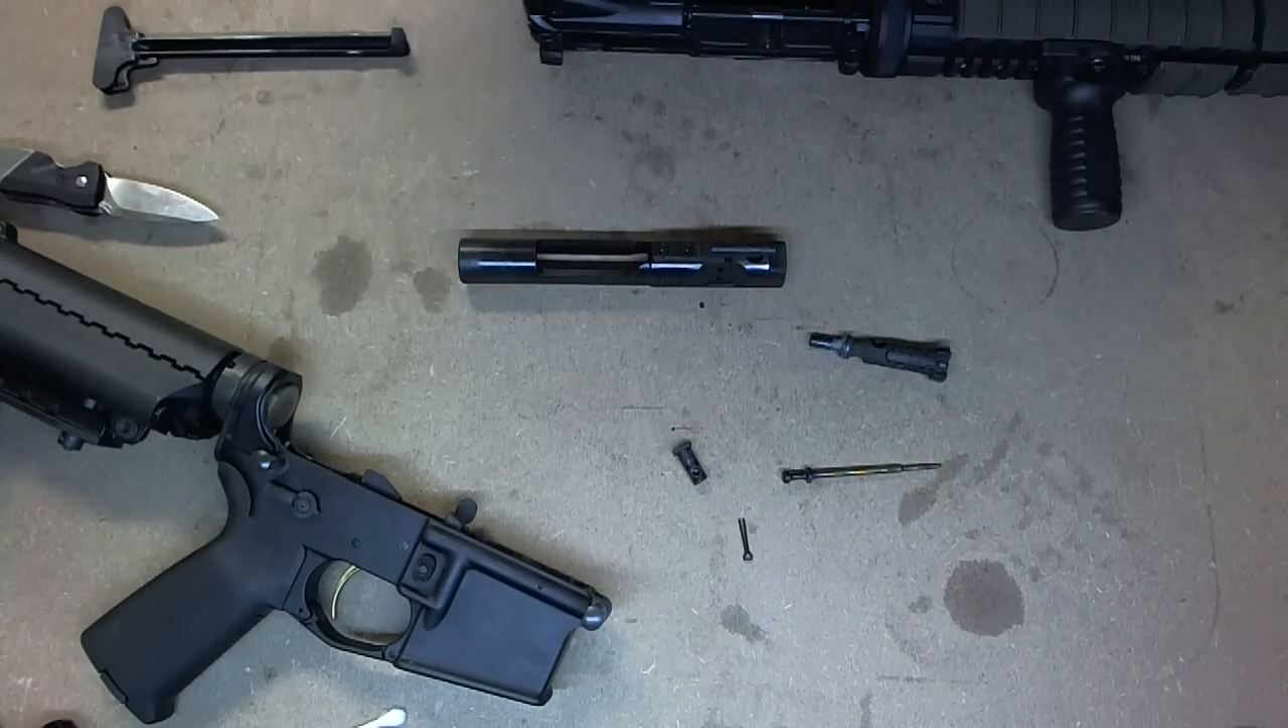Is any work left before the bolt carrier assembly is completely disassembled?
No.